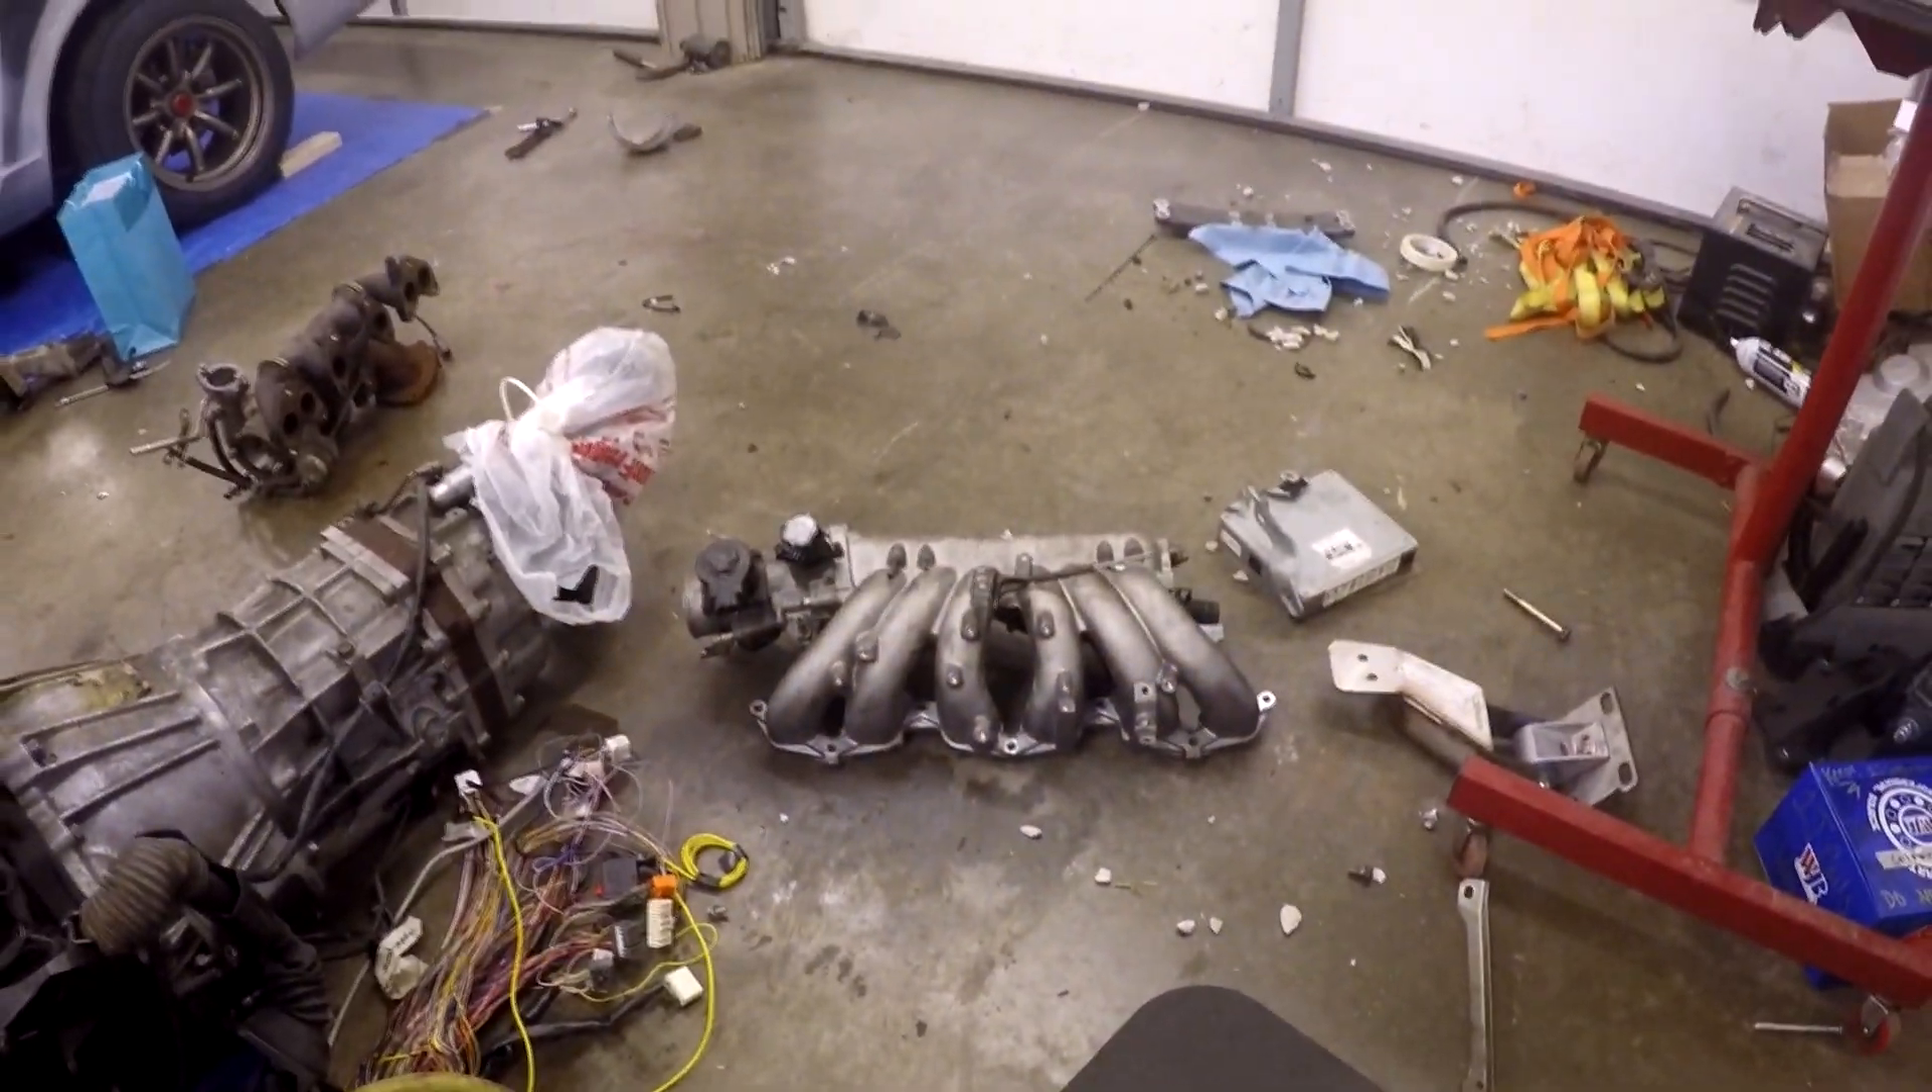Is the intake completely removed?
Yes.